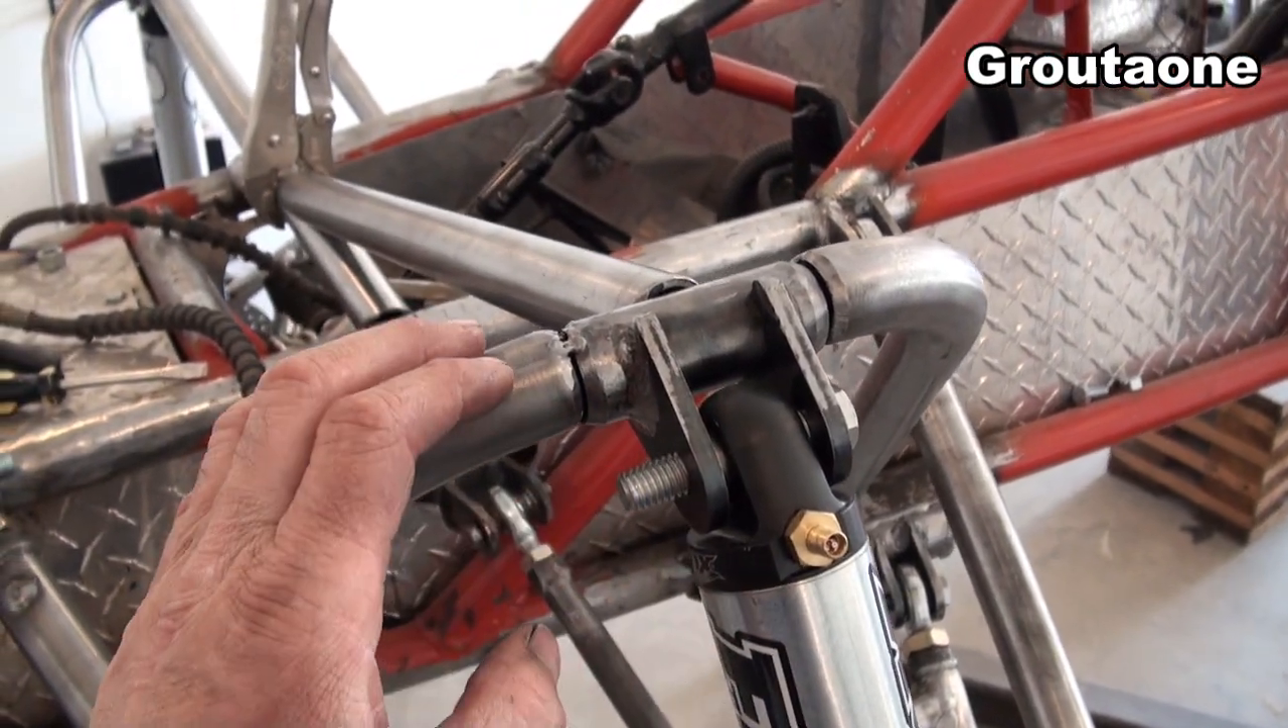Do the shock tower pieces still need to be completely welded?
Yes.